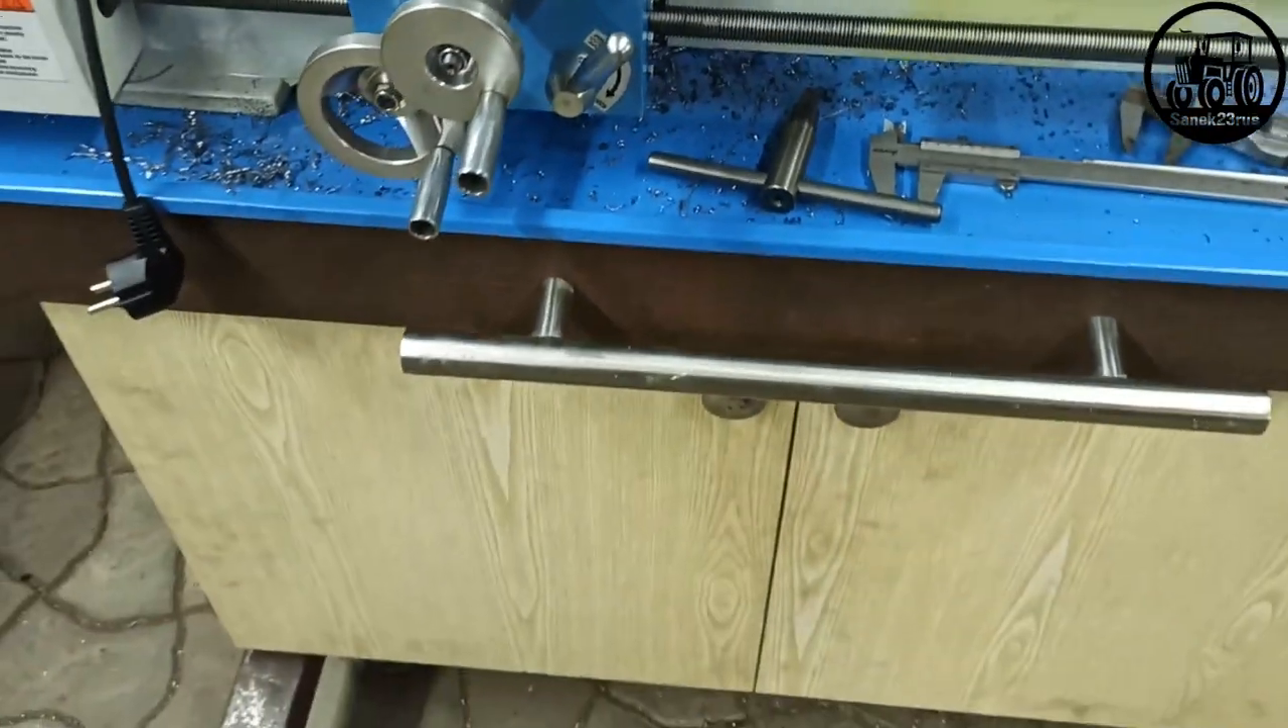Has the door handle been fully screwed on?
Yes.